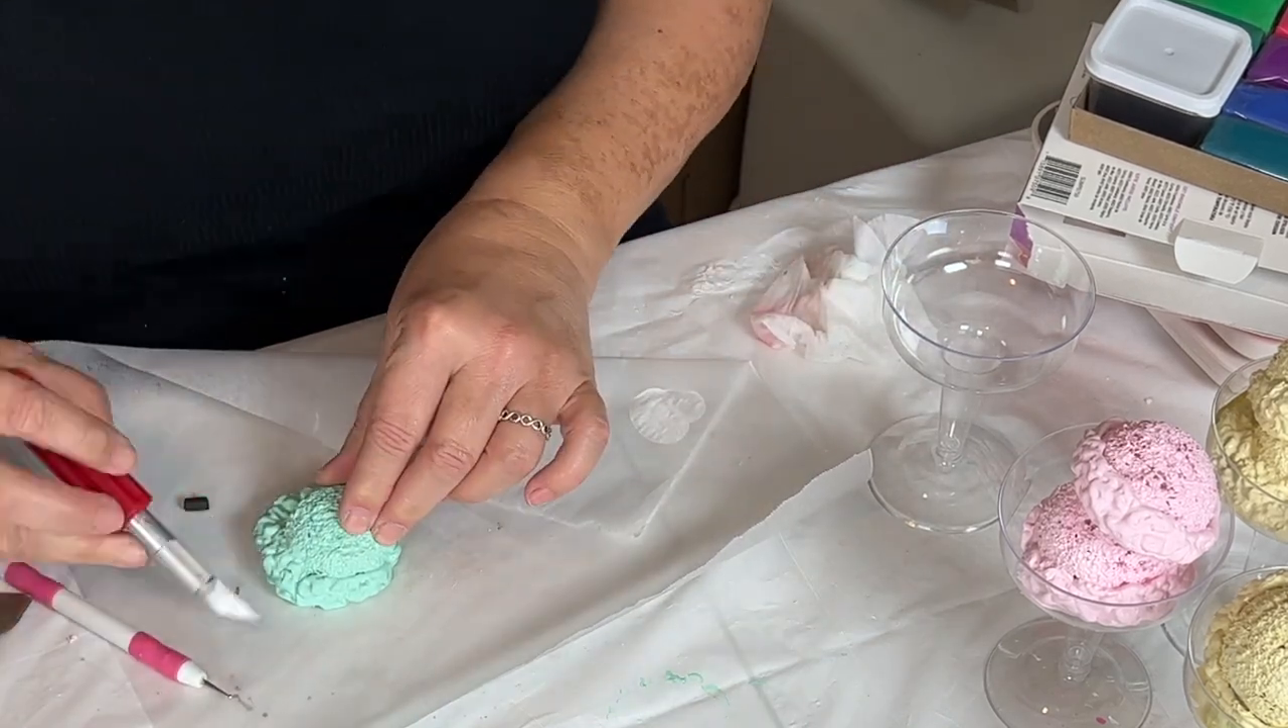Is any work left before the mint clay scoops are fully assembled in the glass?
Yes.